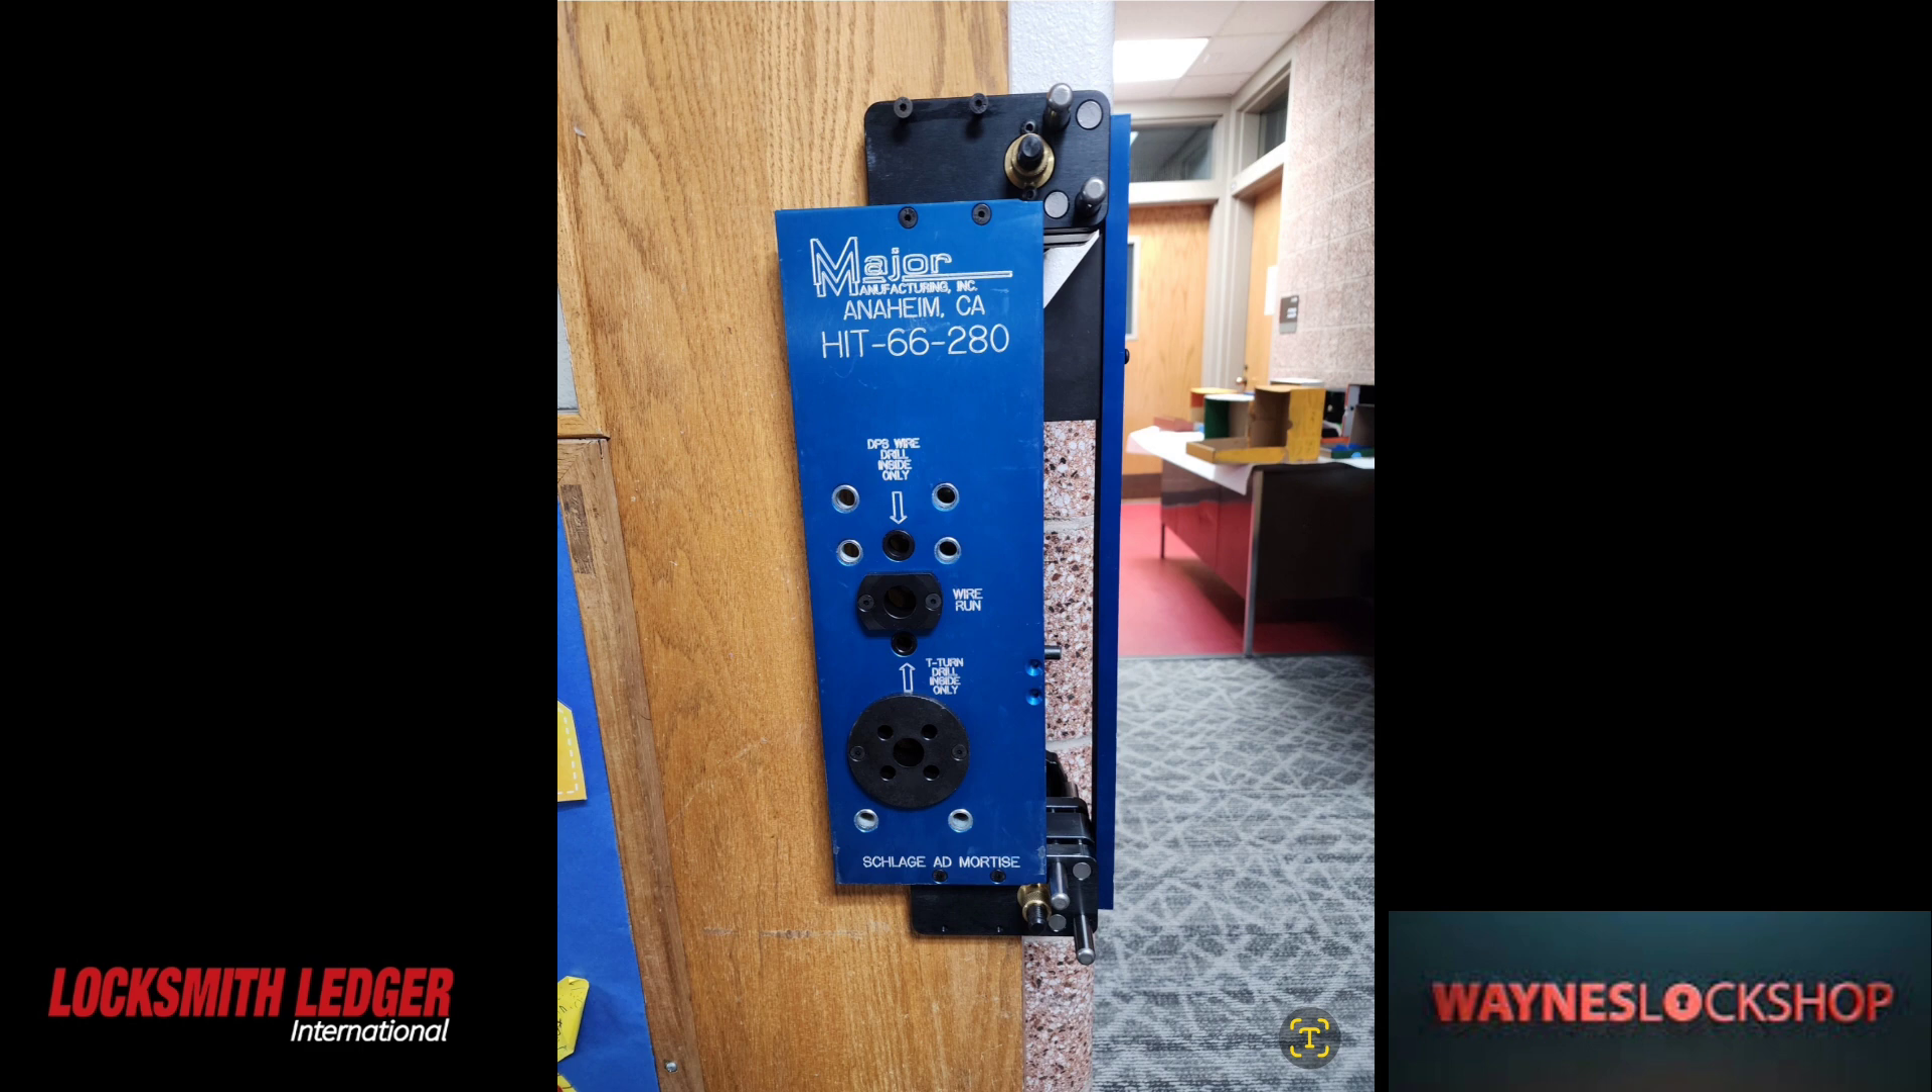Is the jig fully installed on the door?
Yes.